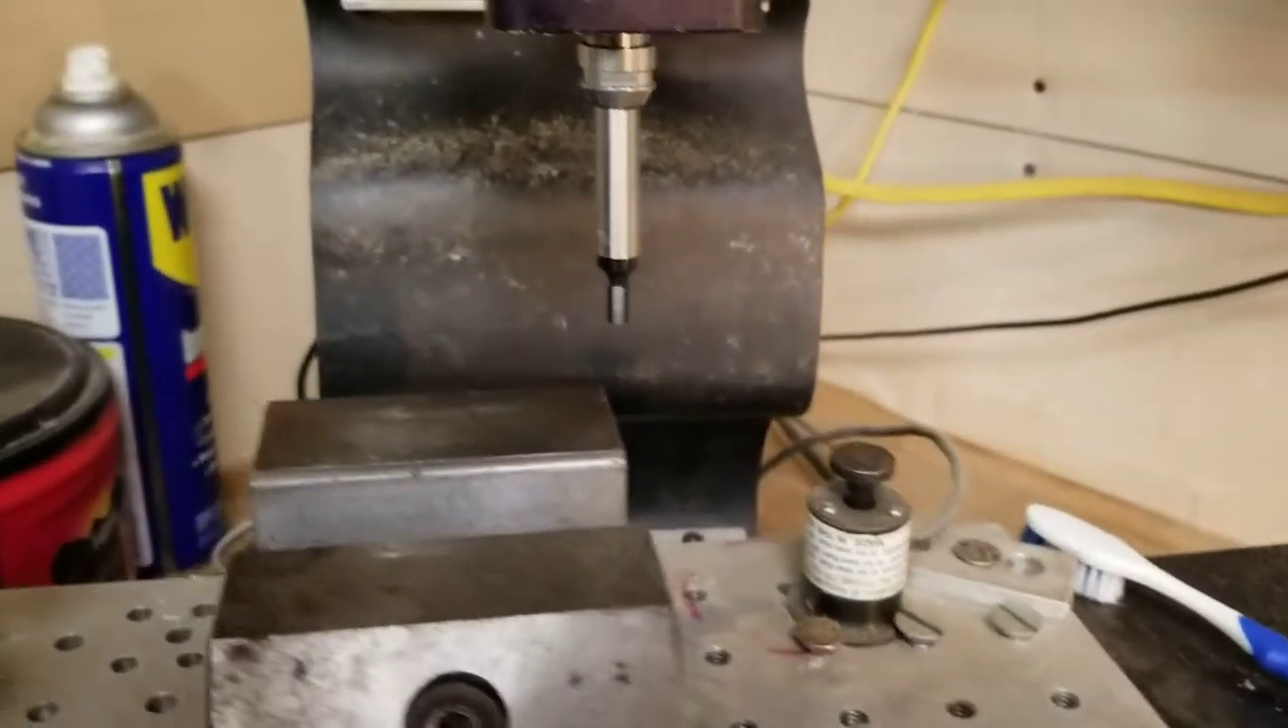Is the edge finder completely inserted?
Yes.